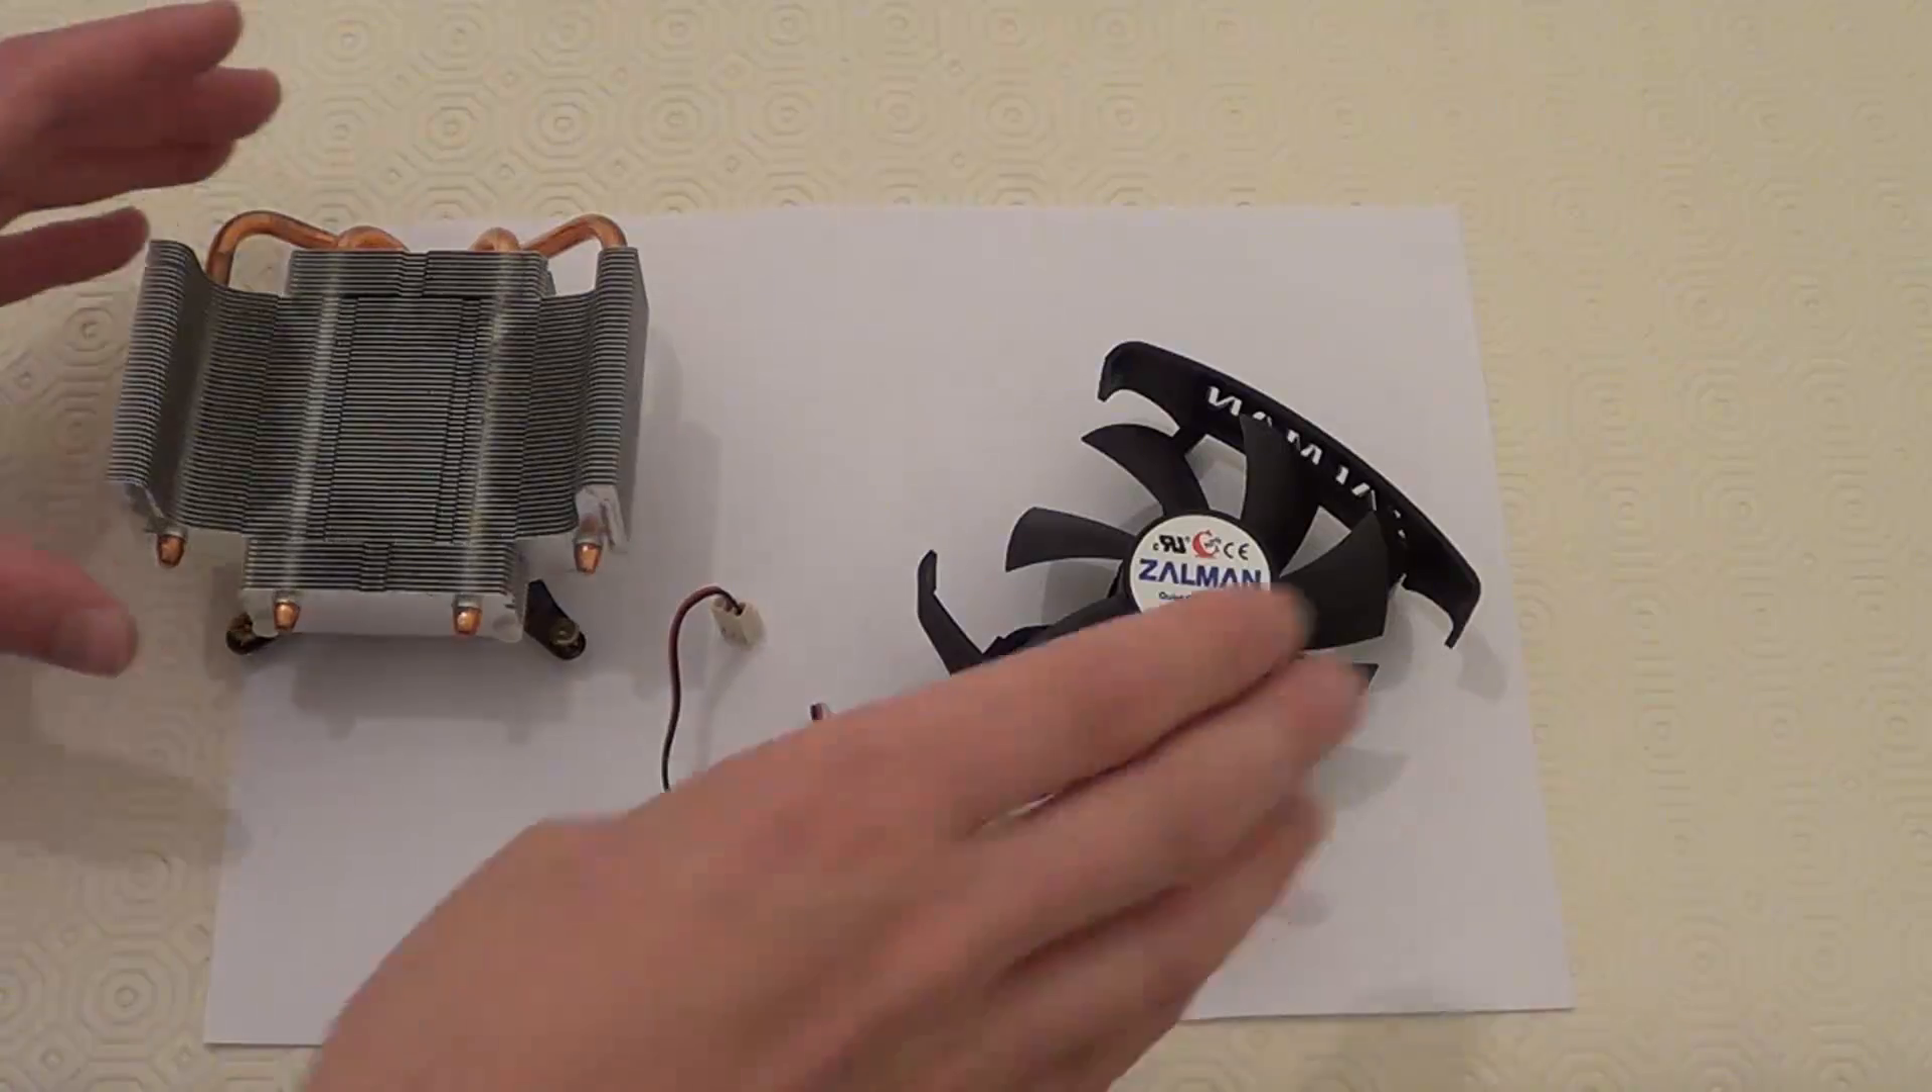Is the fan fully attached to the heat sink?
No.